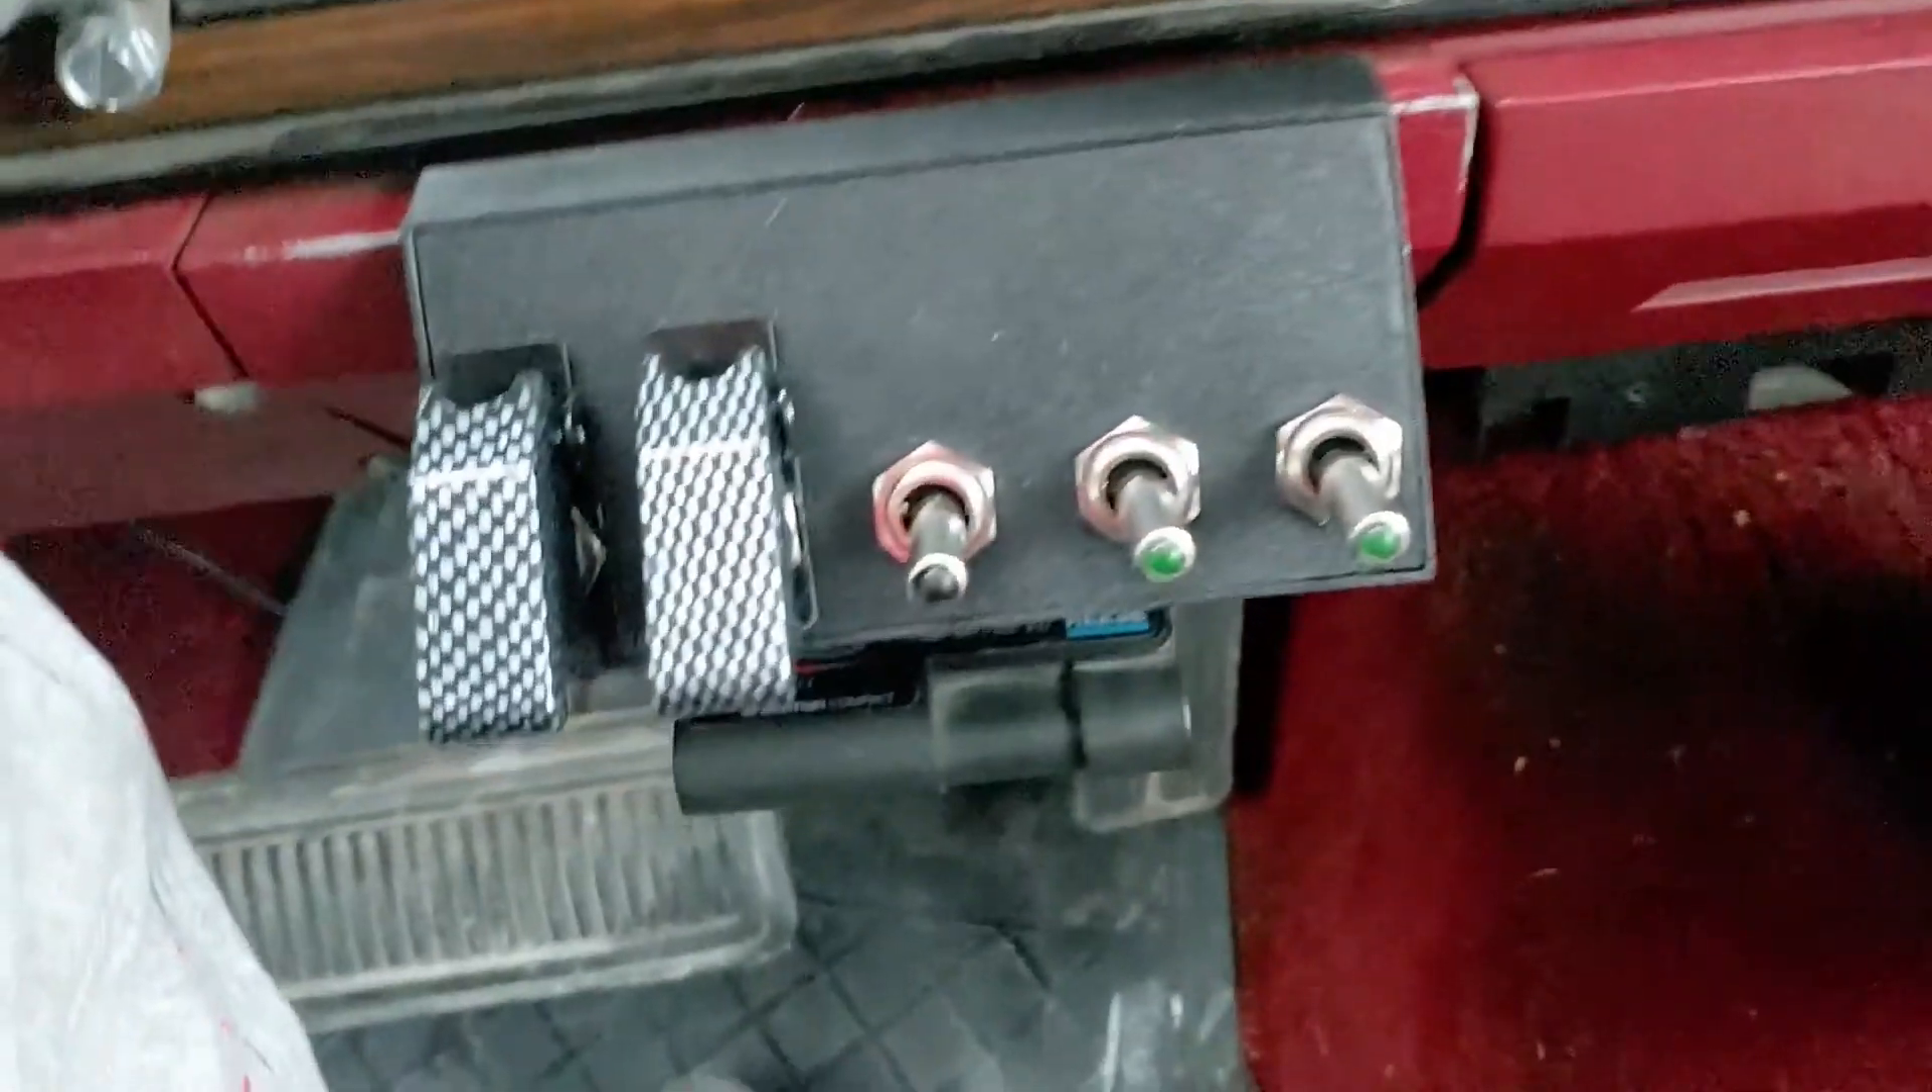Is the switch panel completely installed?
Yes.